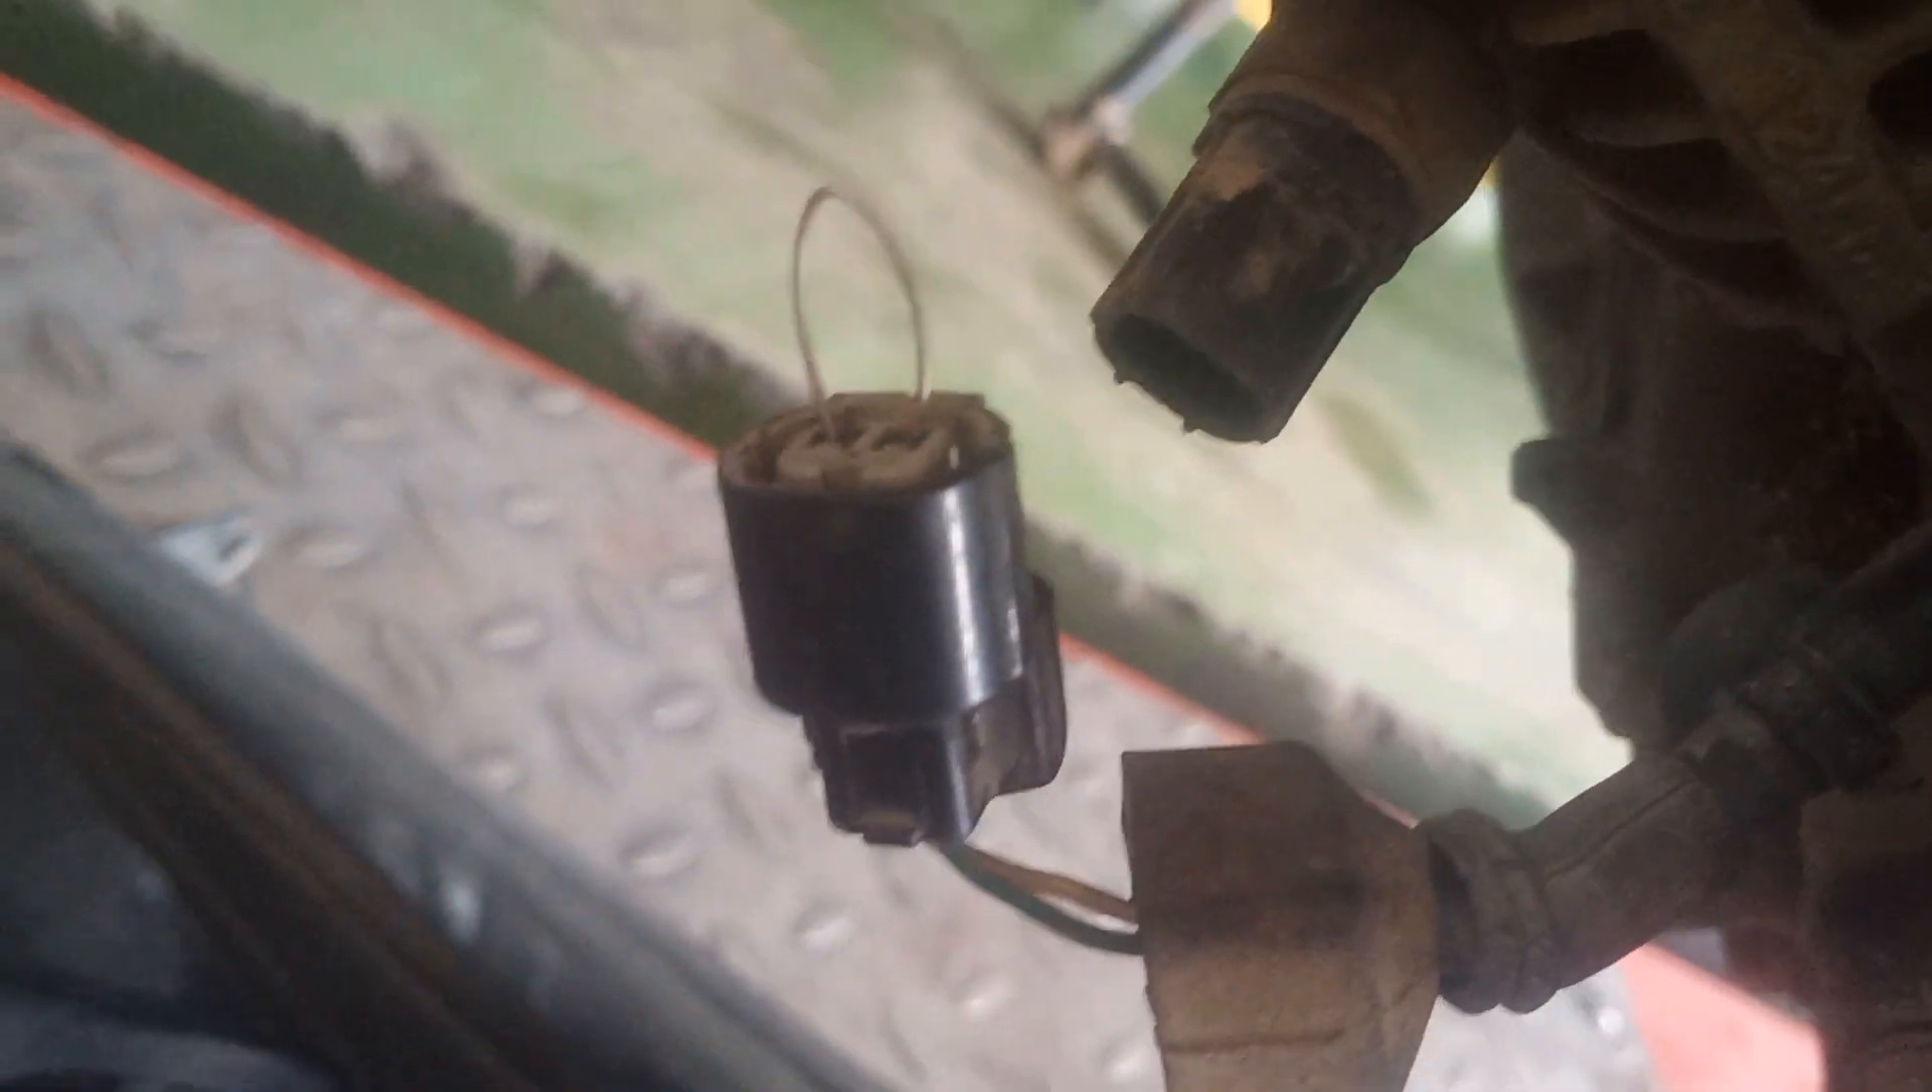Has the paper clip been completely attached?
Yes.